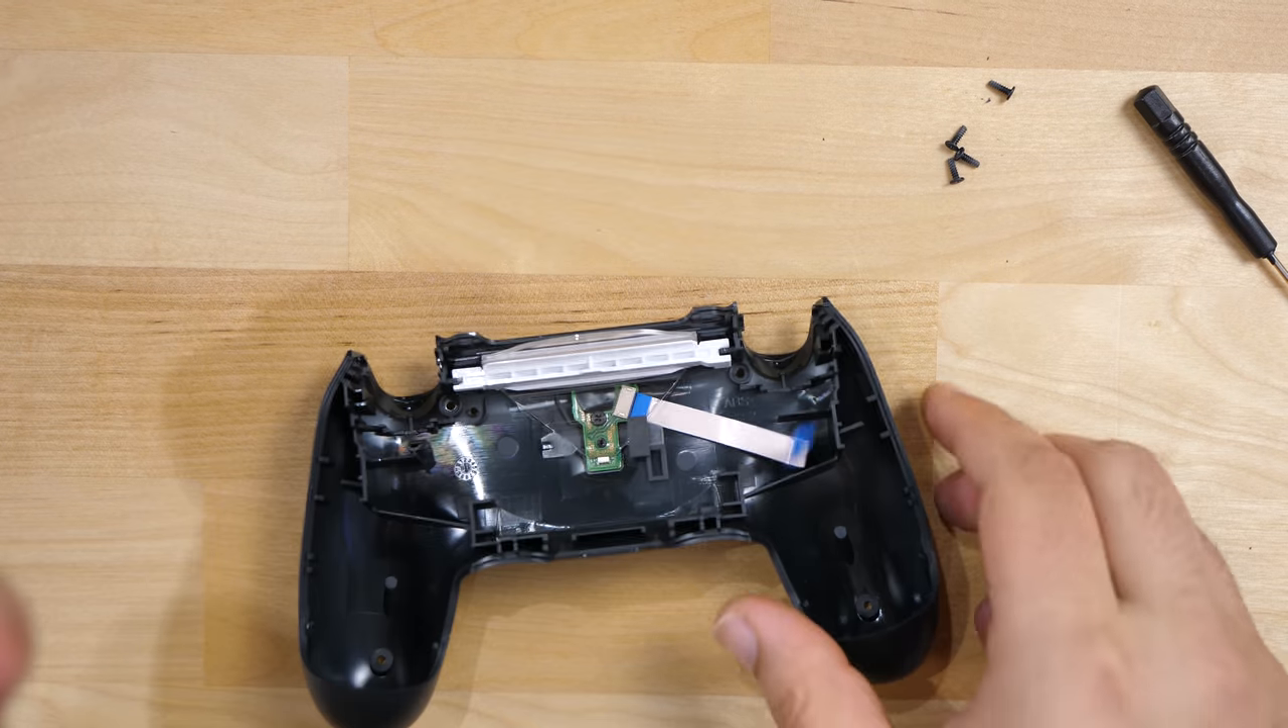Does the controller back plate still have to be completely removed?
No.